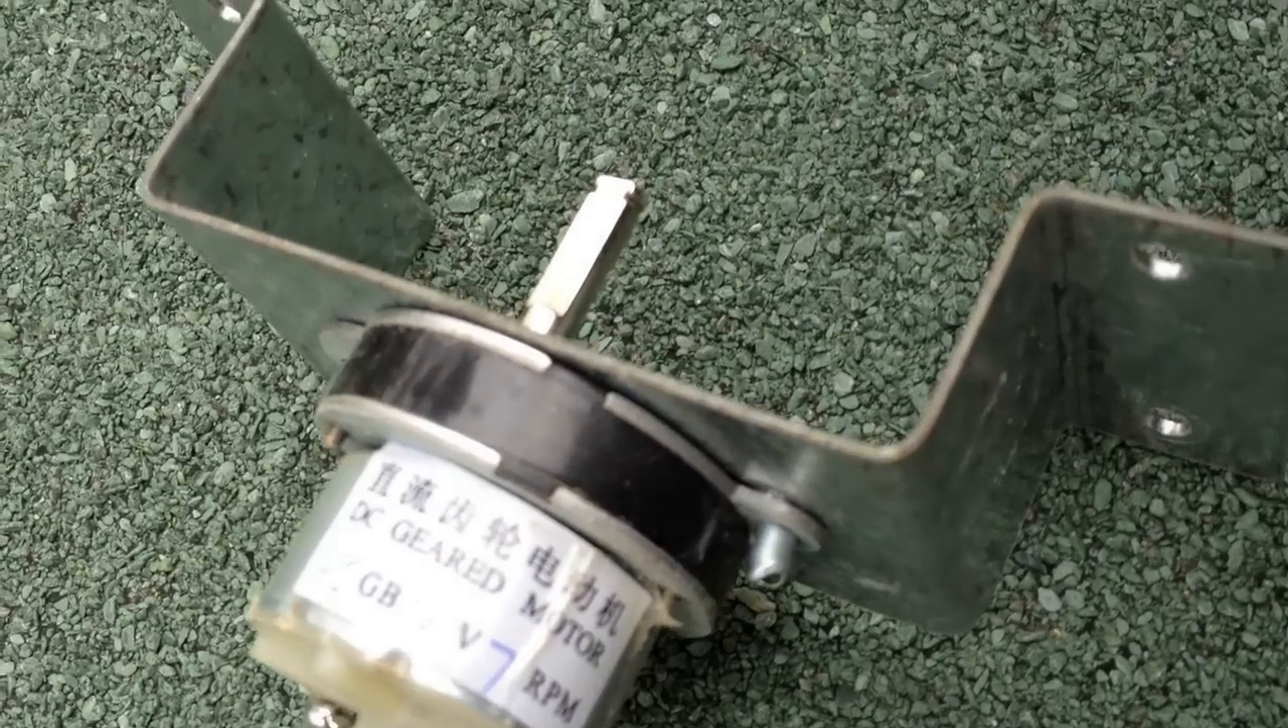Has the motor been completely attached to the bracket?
Yes.